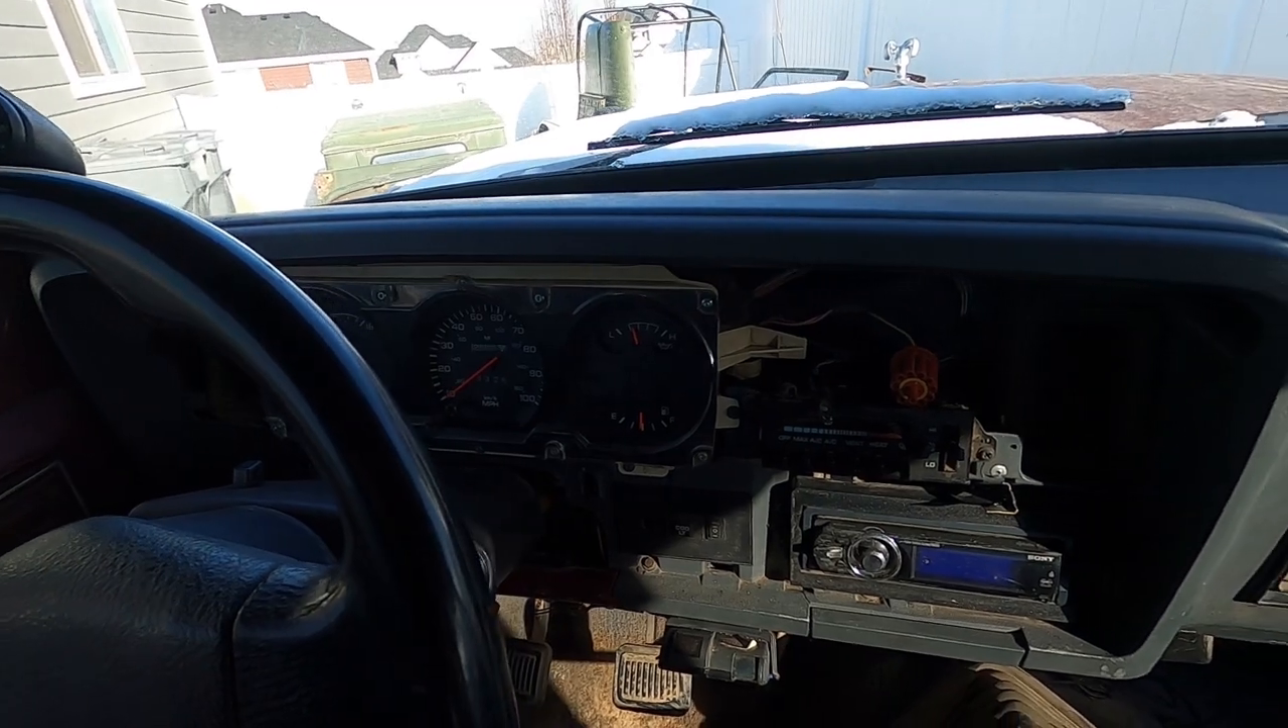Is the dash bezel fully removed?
Yes.